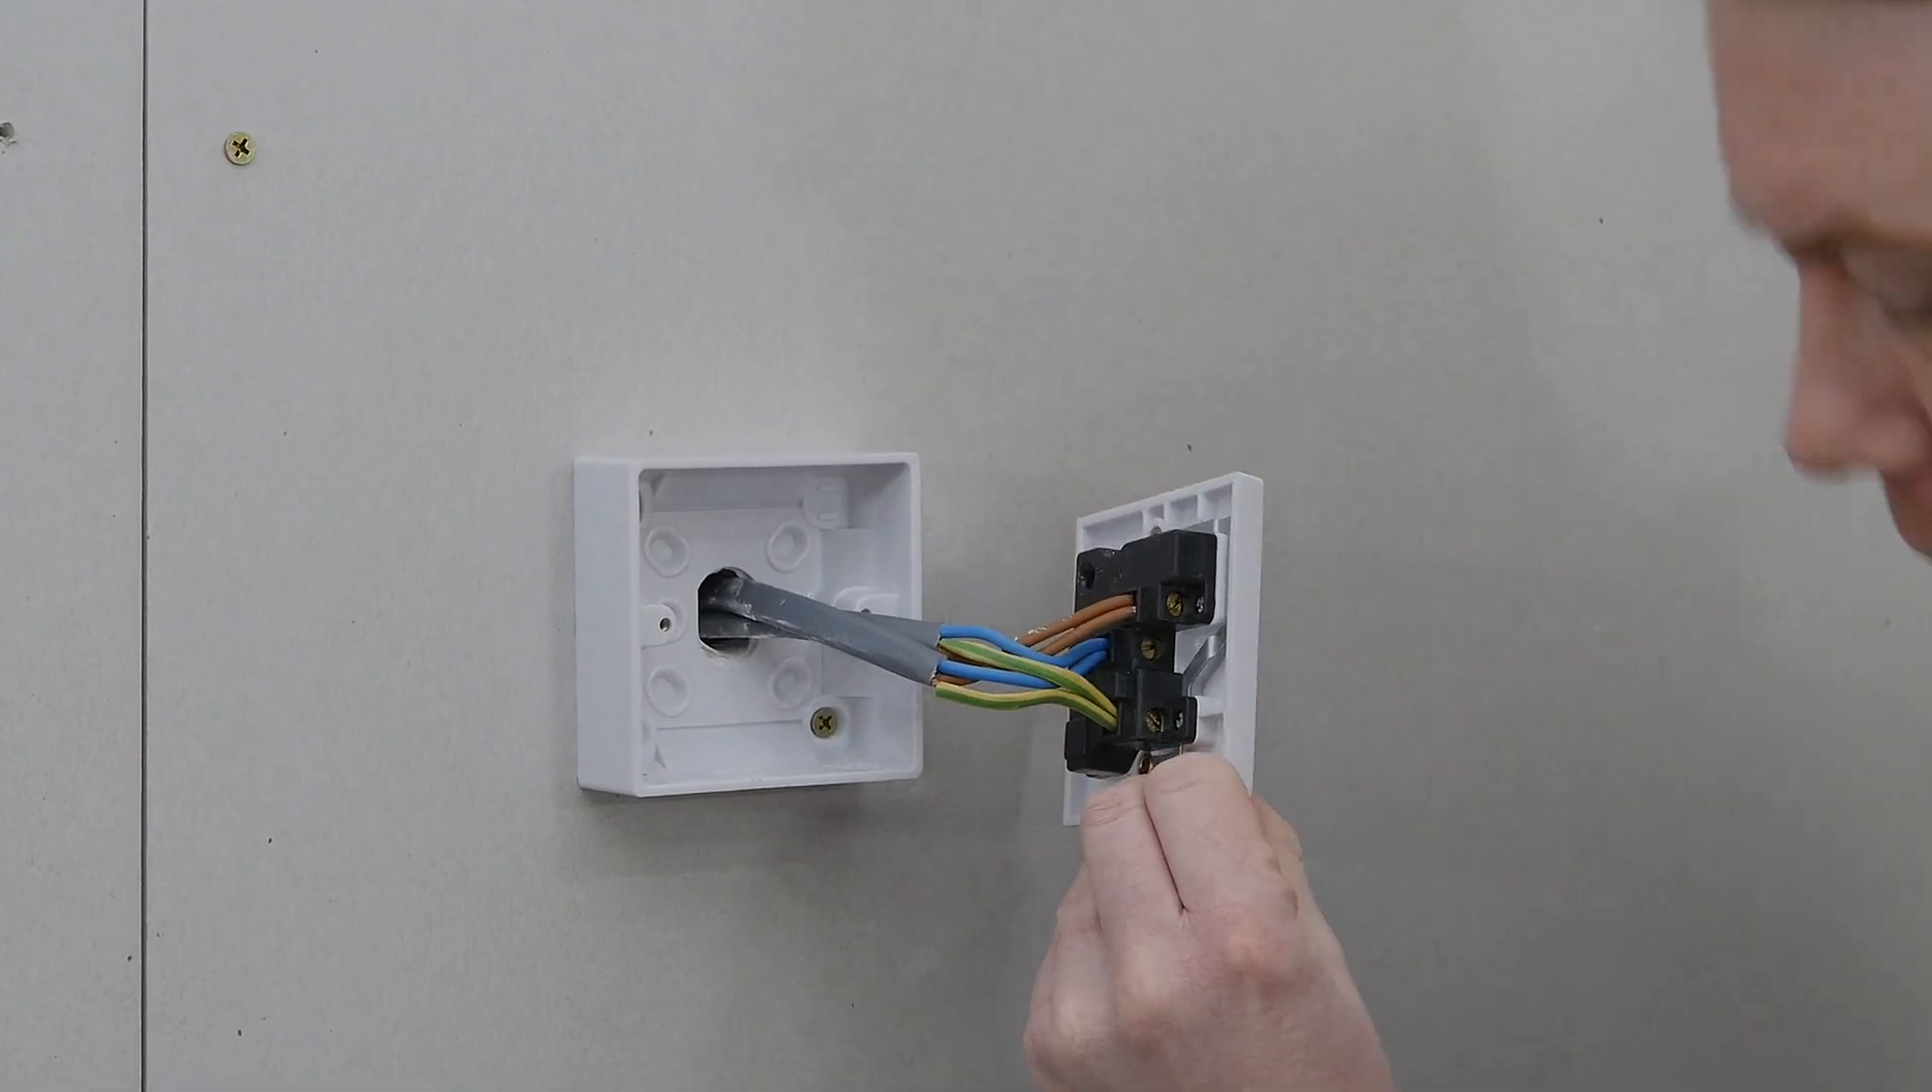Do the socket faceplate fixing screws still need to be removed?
No.